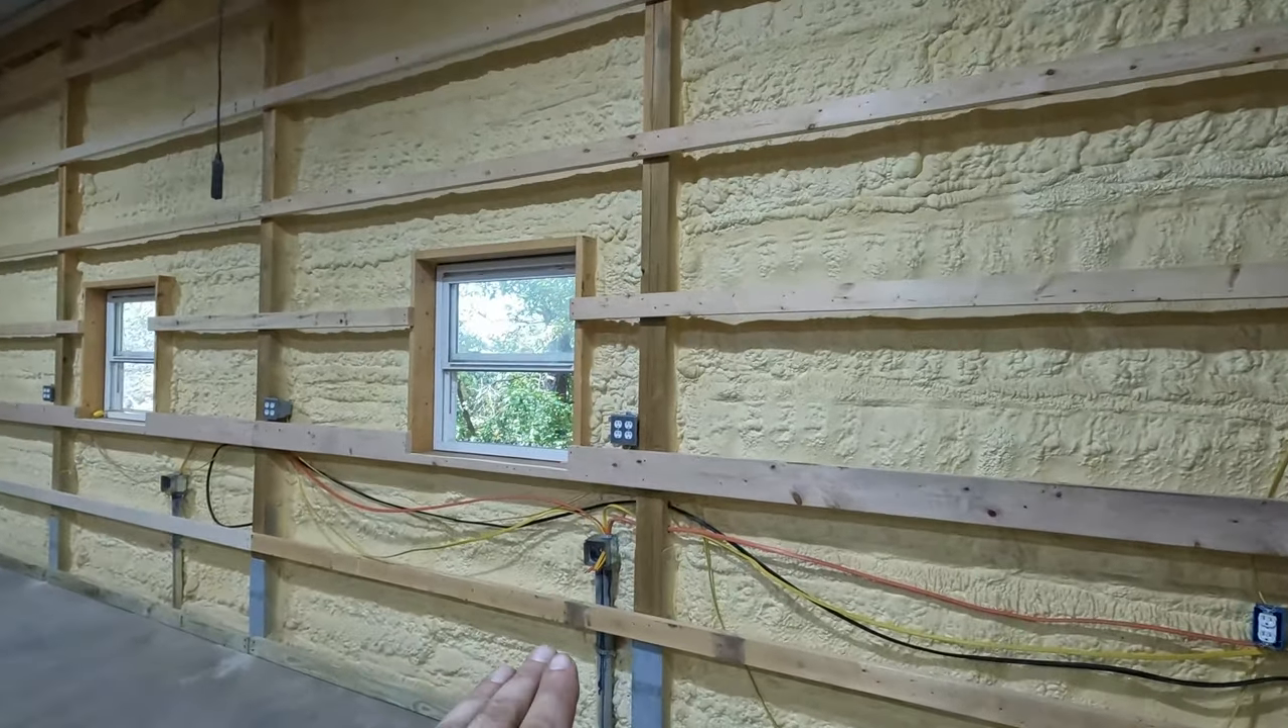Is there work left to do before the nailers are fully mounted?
No.